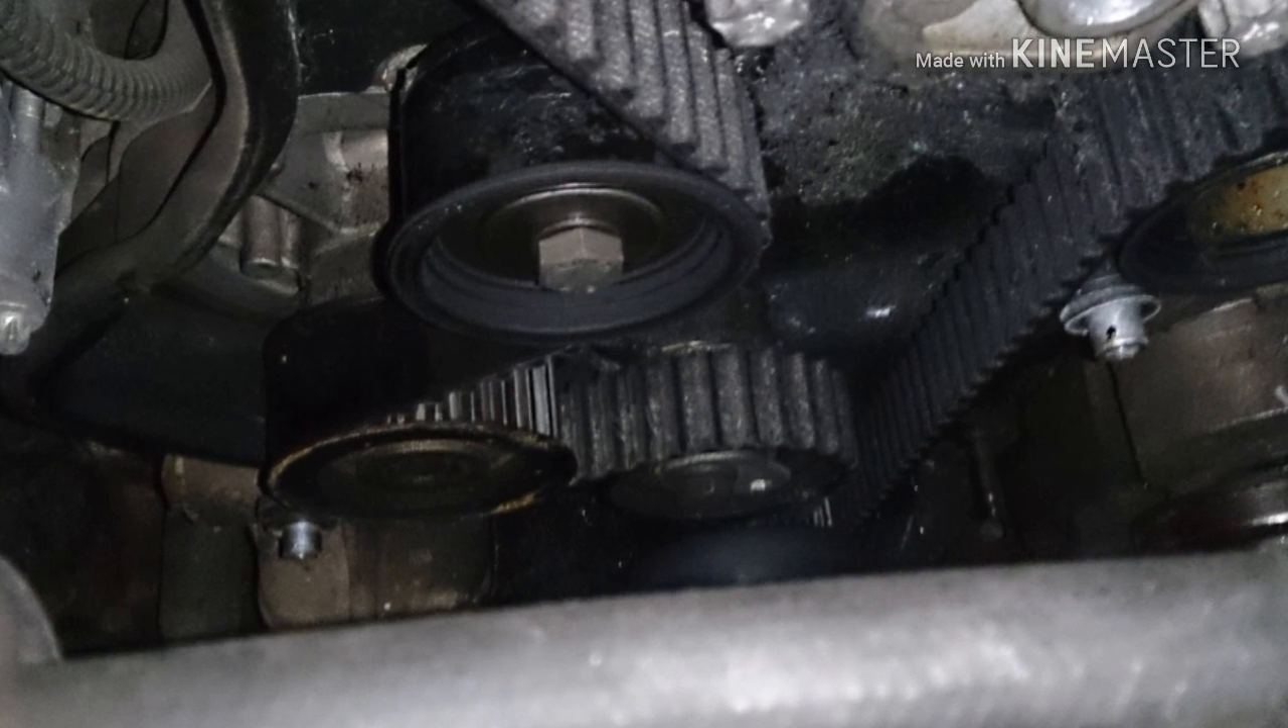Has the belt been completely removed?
No.